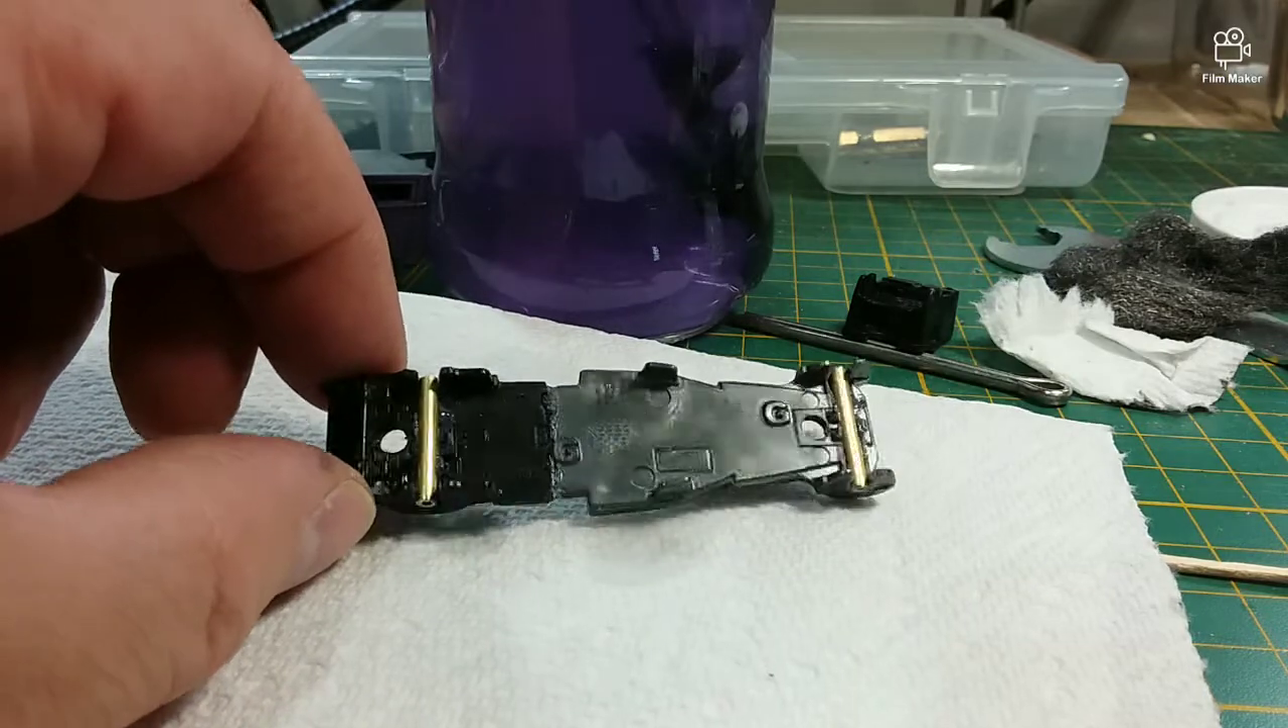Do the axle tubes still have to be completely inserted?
No.